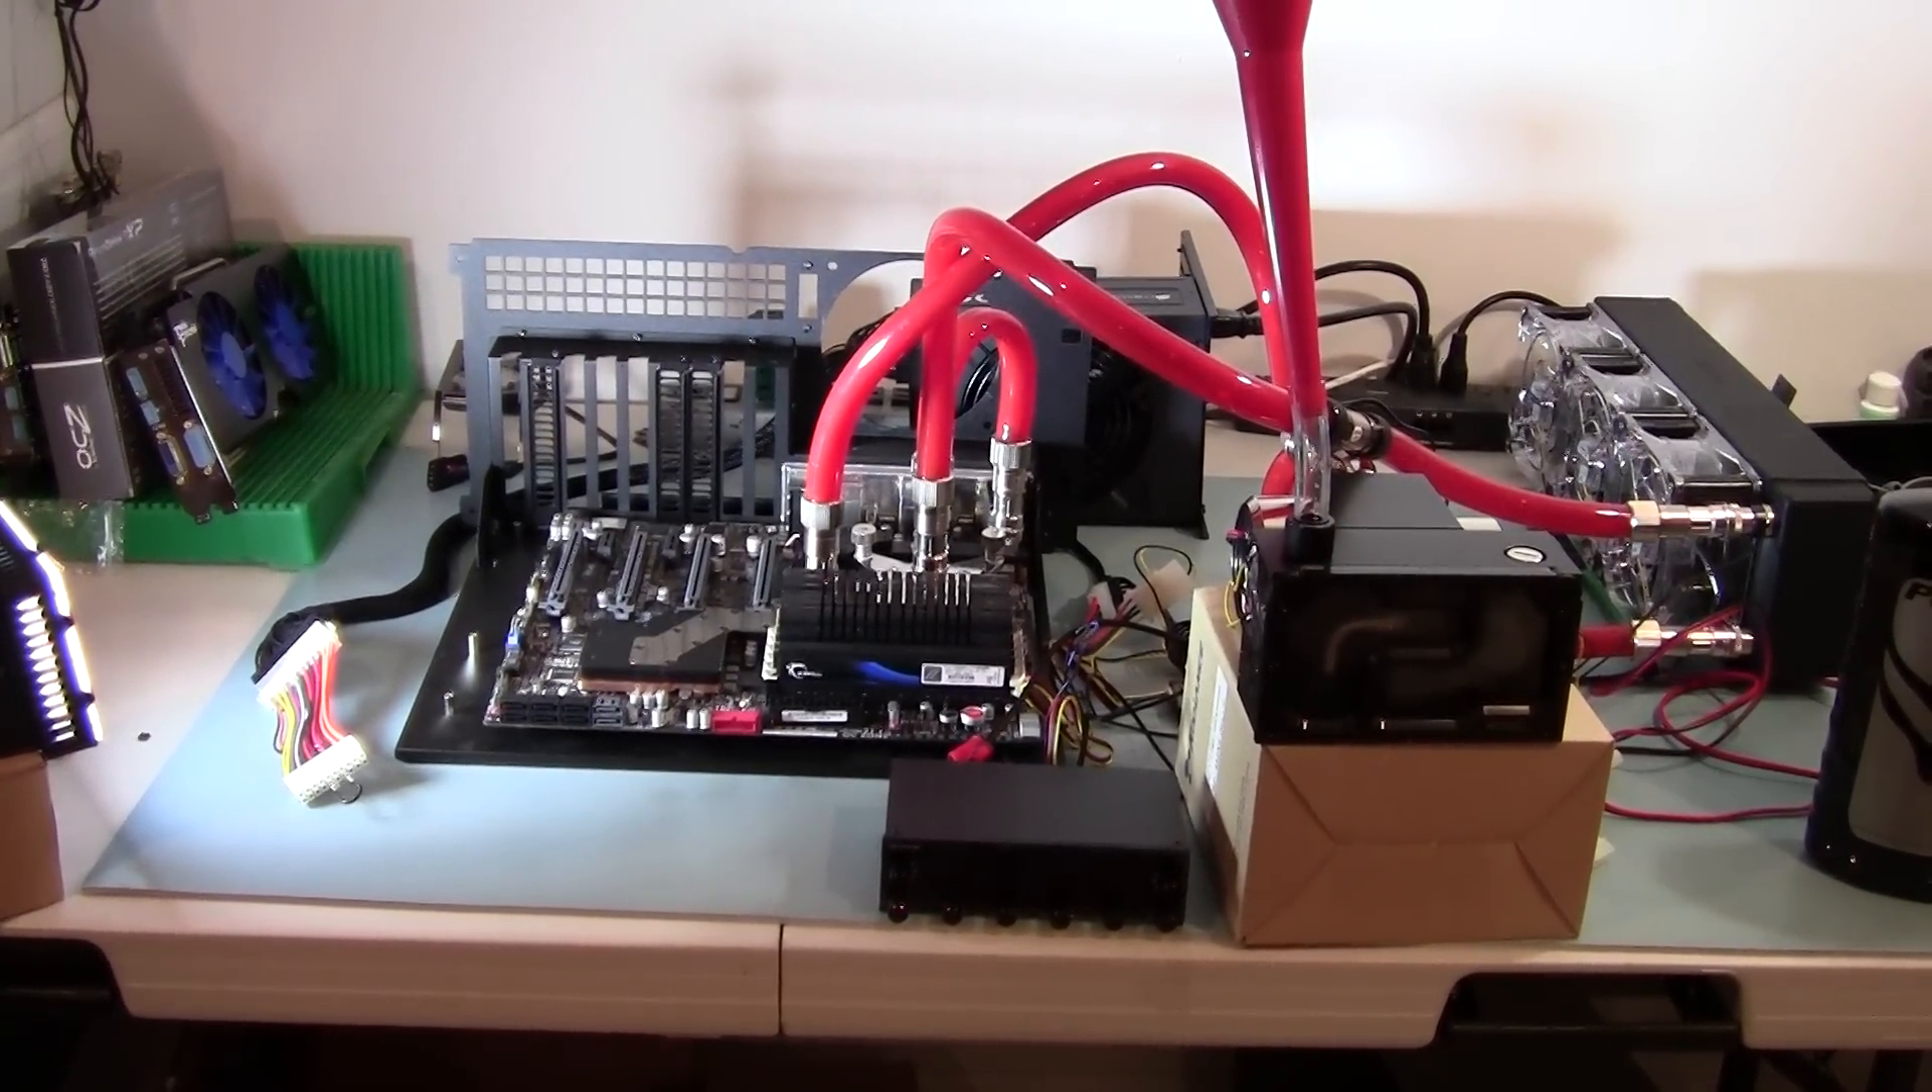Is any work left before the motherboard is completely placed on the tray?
No.